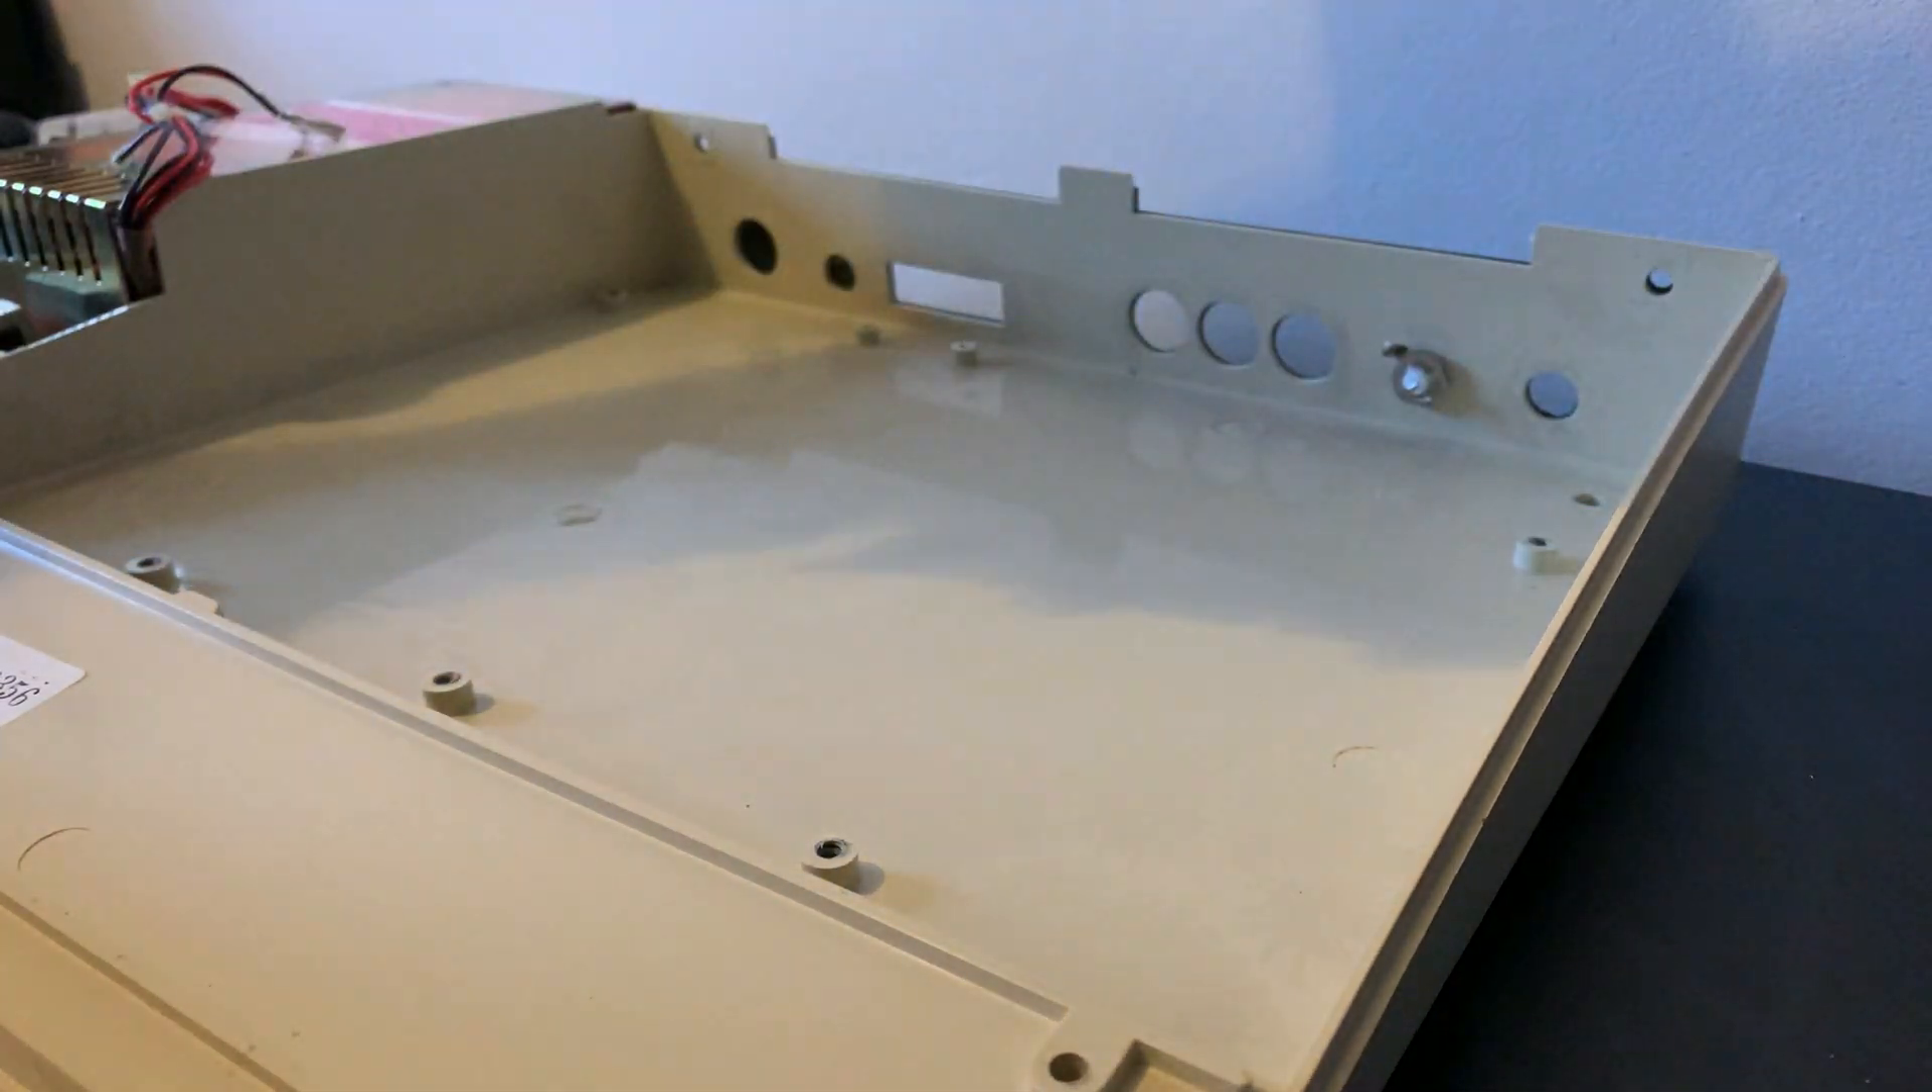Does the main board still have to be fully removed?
No.